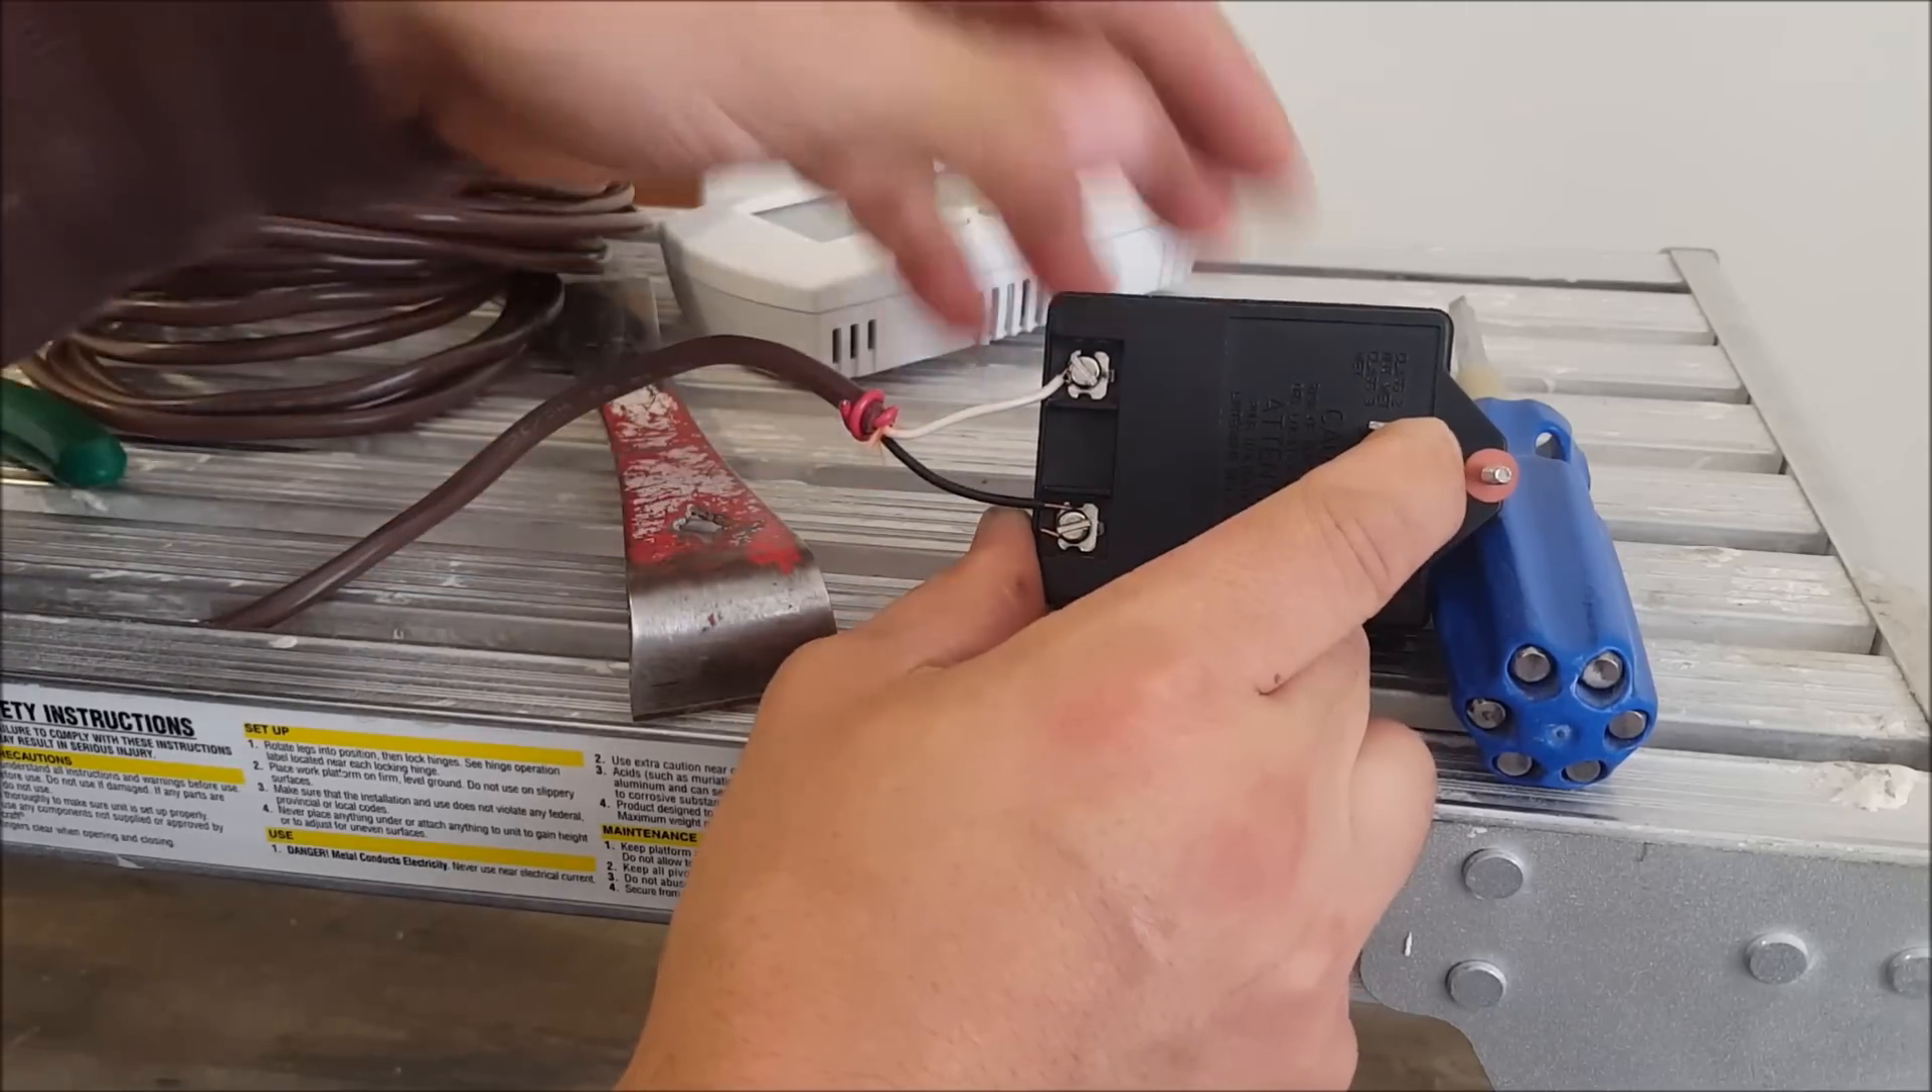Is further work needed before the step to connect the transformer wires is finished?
No.